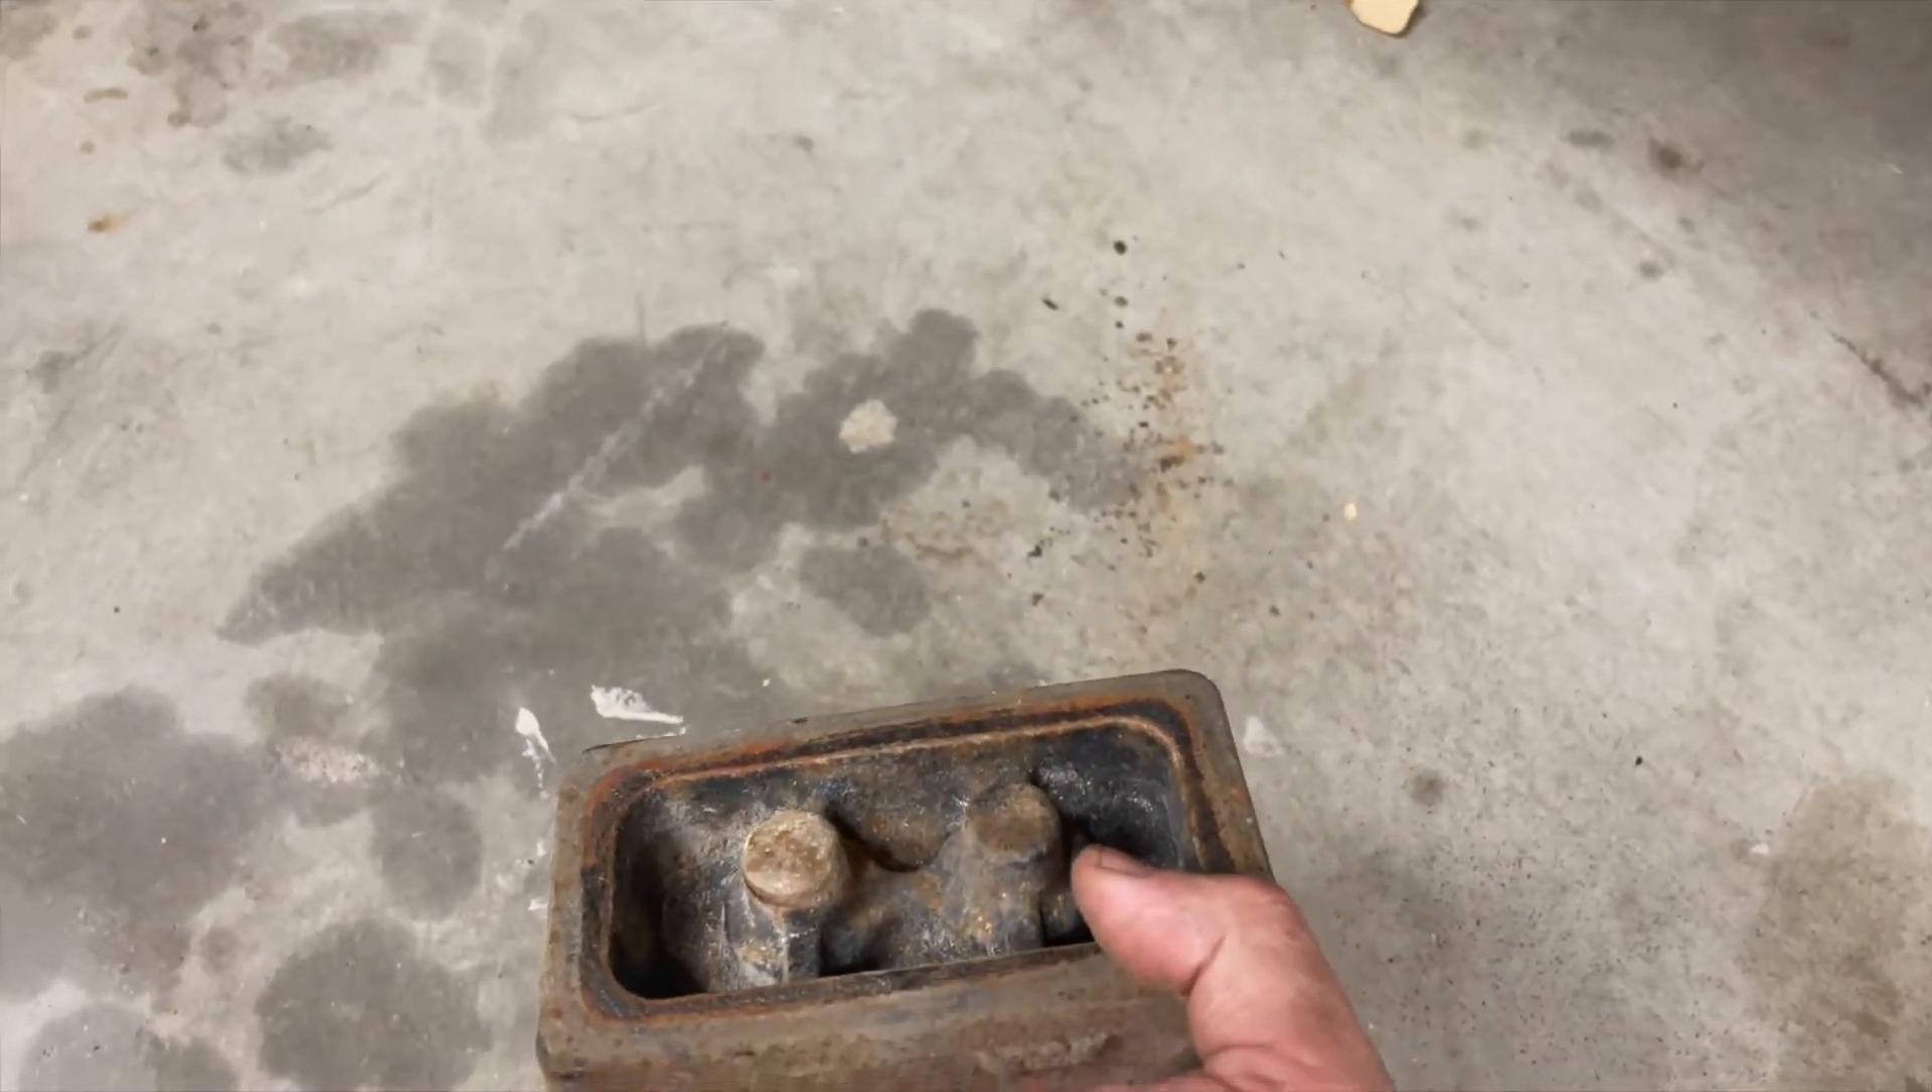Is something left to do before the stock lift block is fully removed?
No.